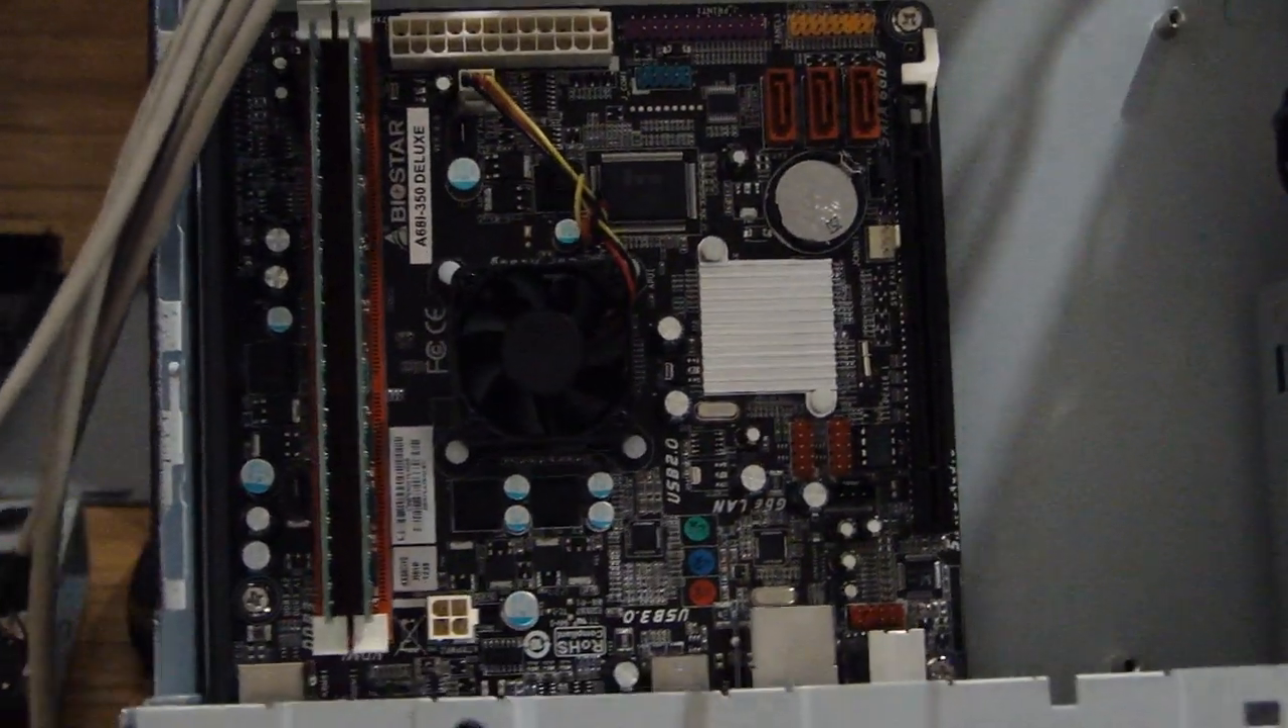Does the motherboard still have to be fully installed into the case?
No.